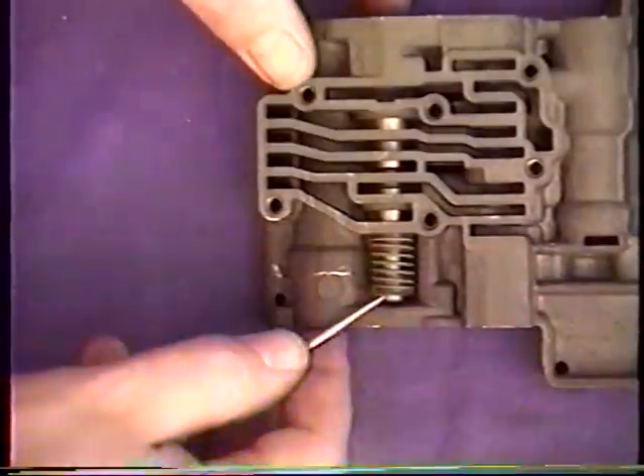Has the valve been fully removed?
No.